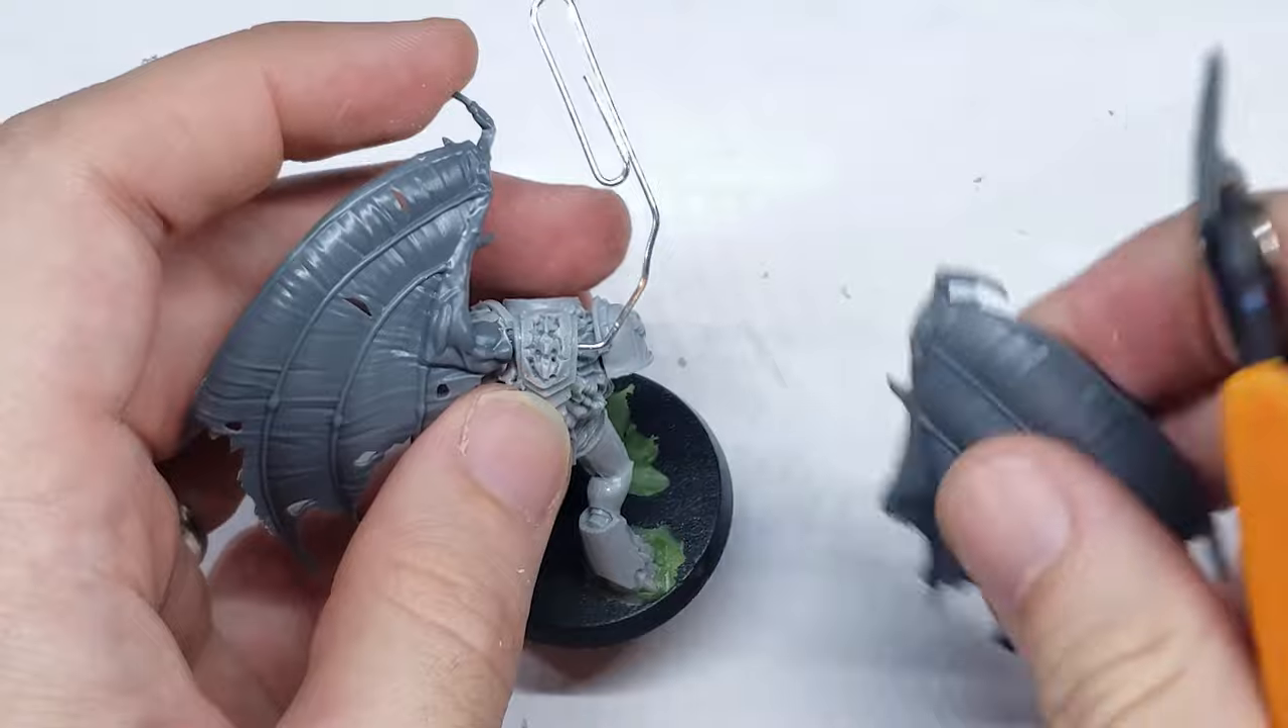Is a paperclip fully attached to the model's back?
Yes.